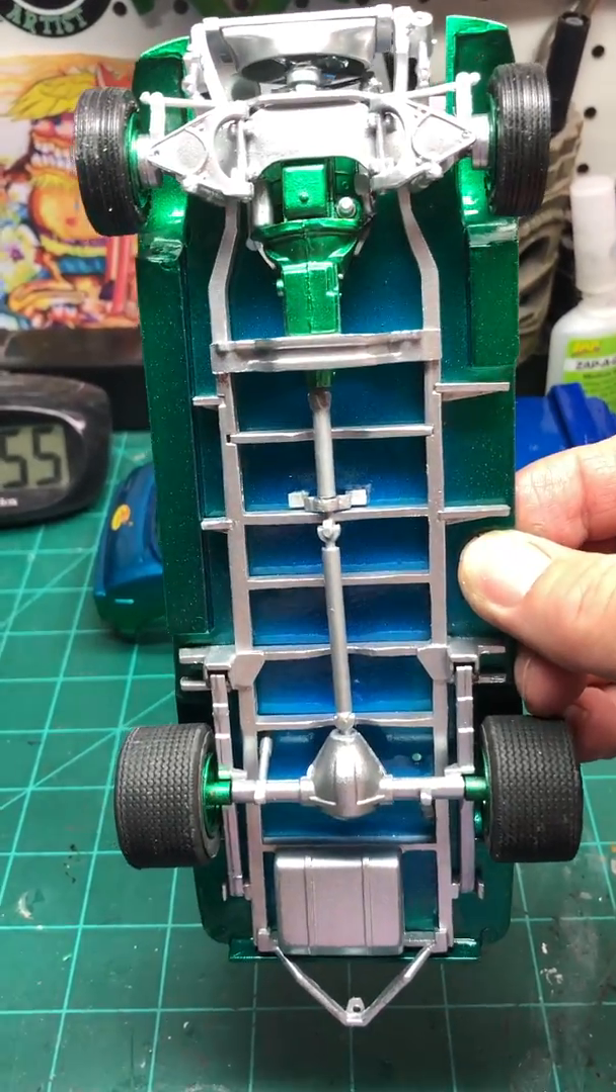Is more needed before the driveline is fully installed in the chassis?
No.